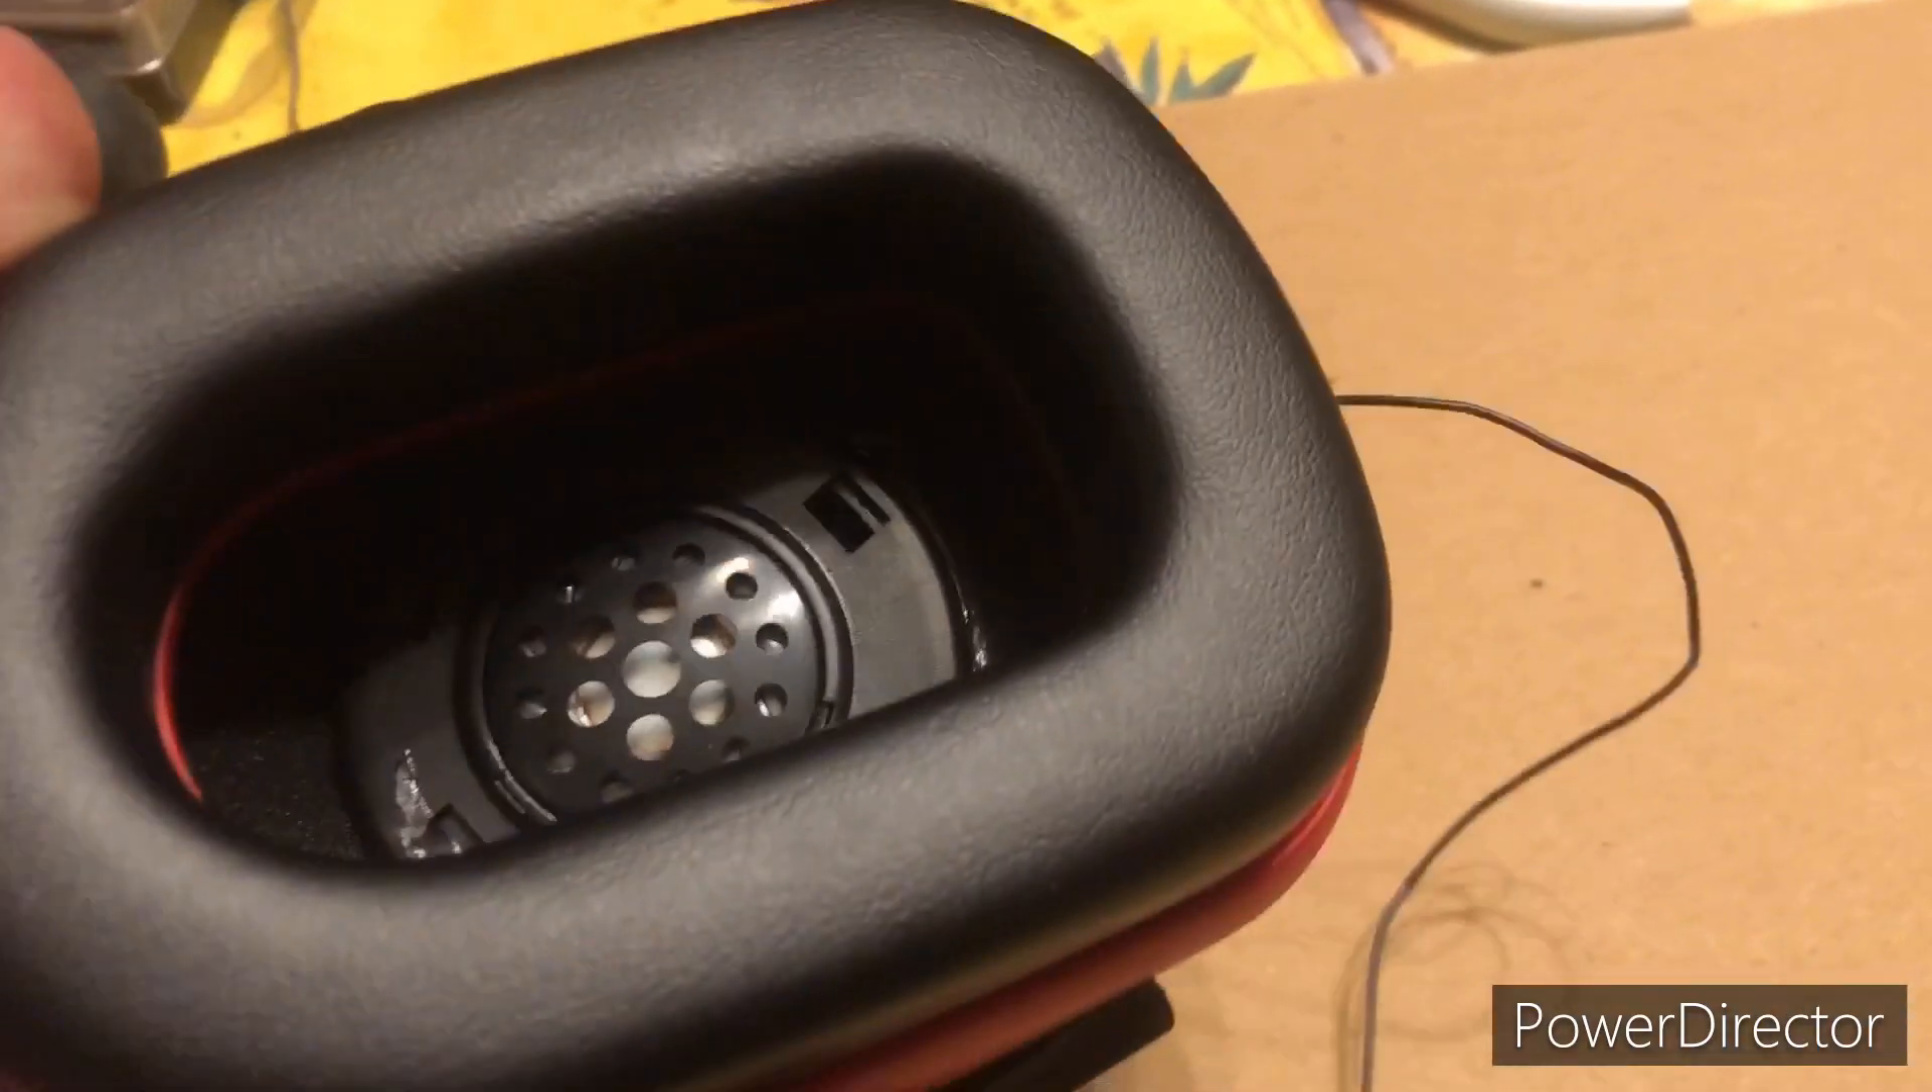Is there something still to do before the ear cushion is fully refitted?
No.